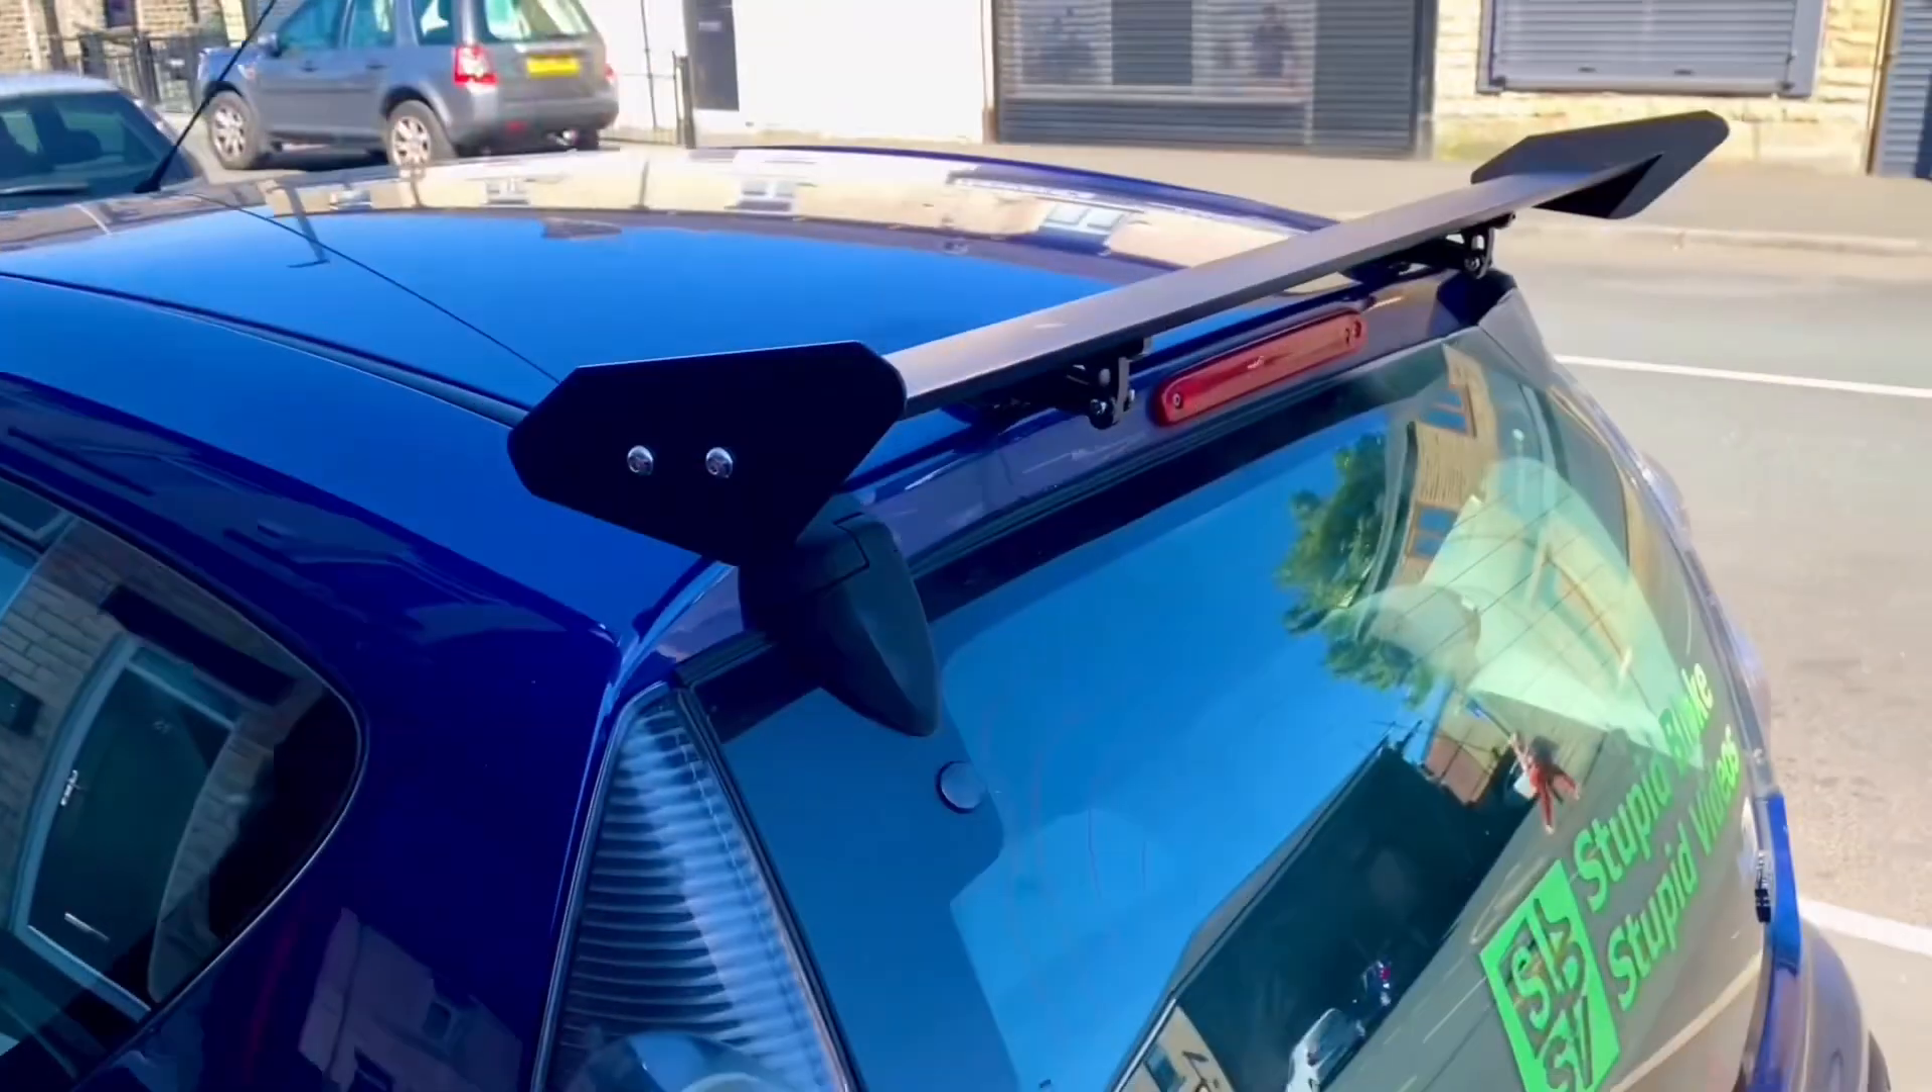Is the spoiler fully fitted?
Yes.